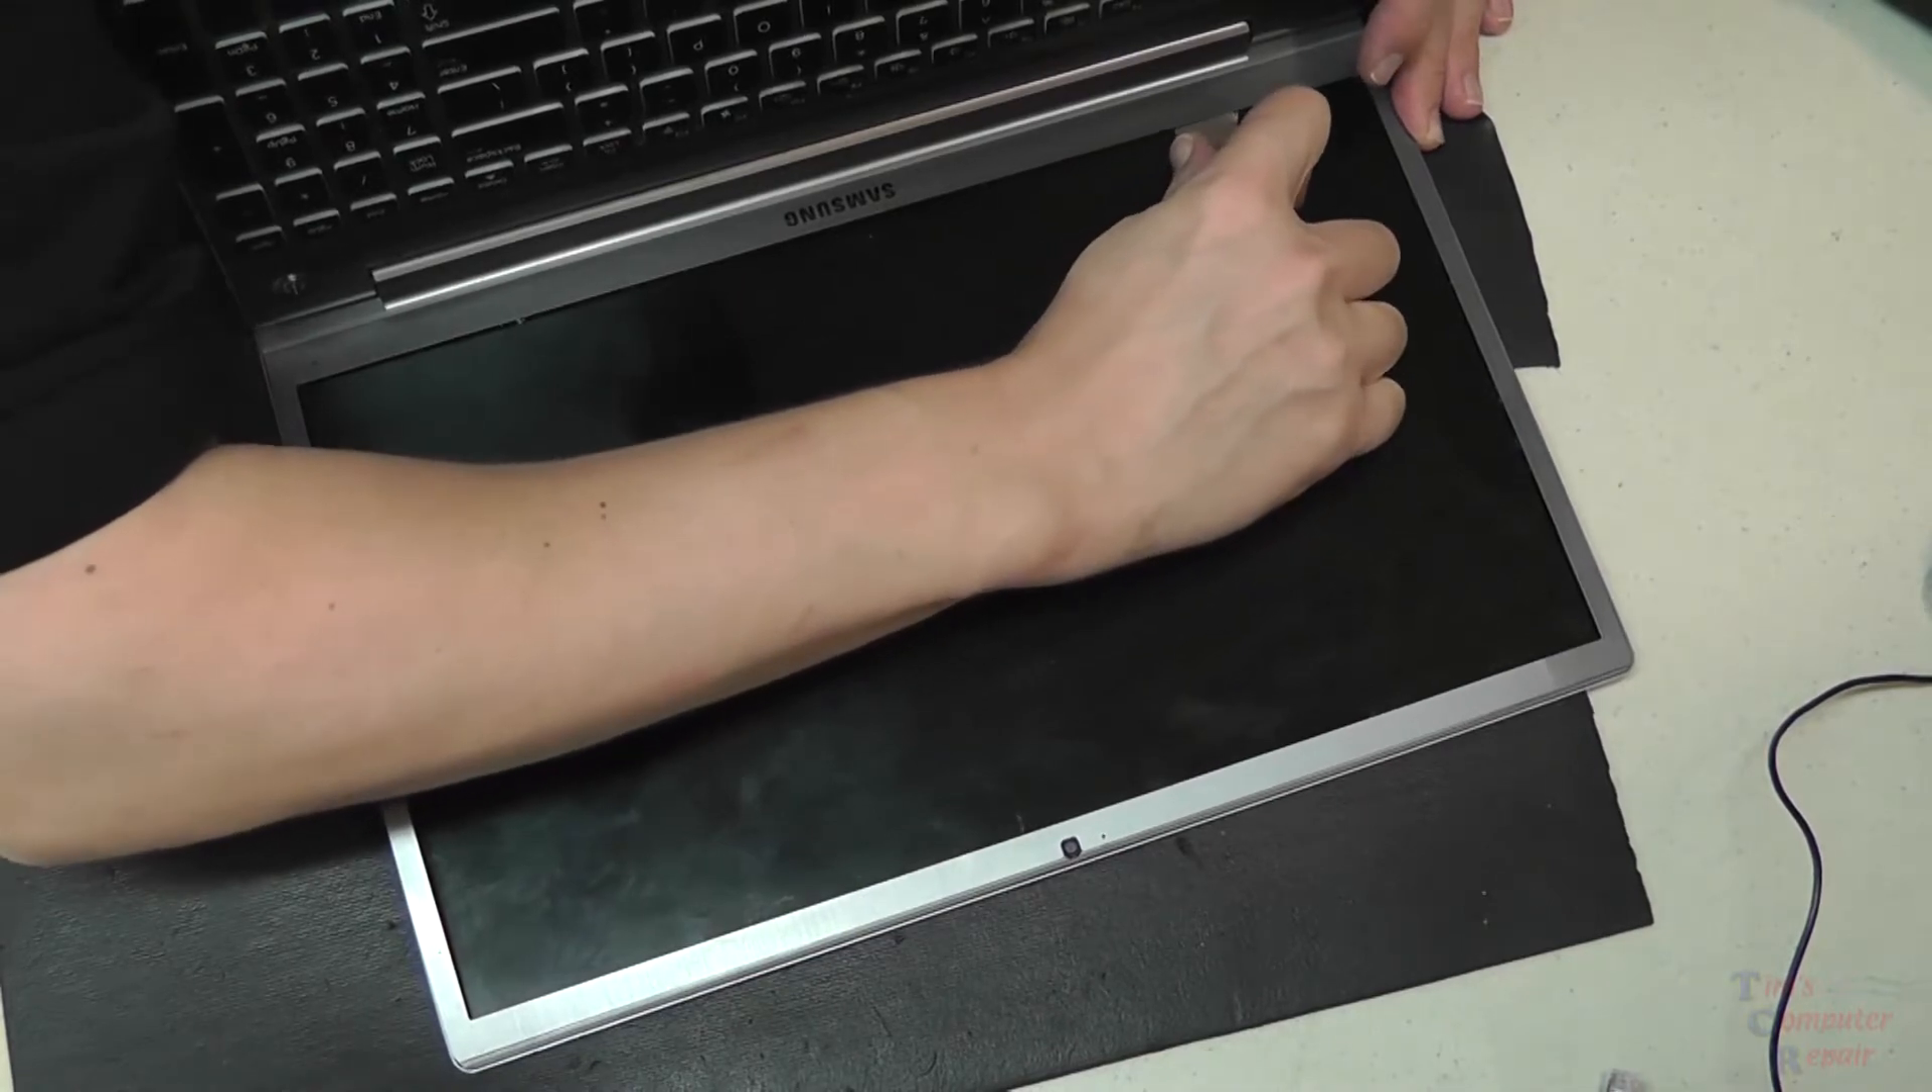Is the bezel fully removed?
No.